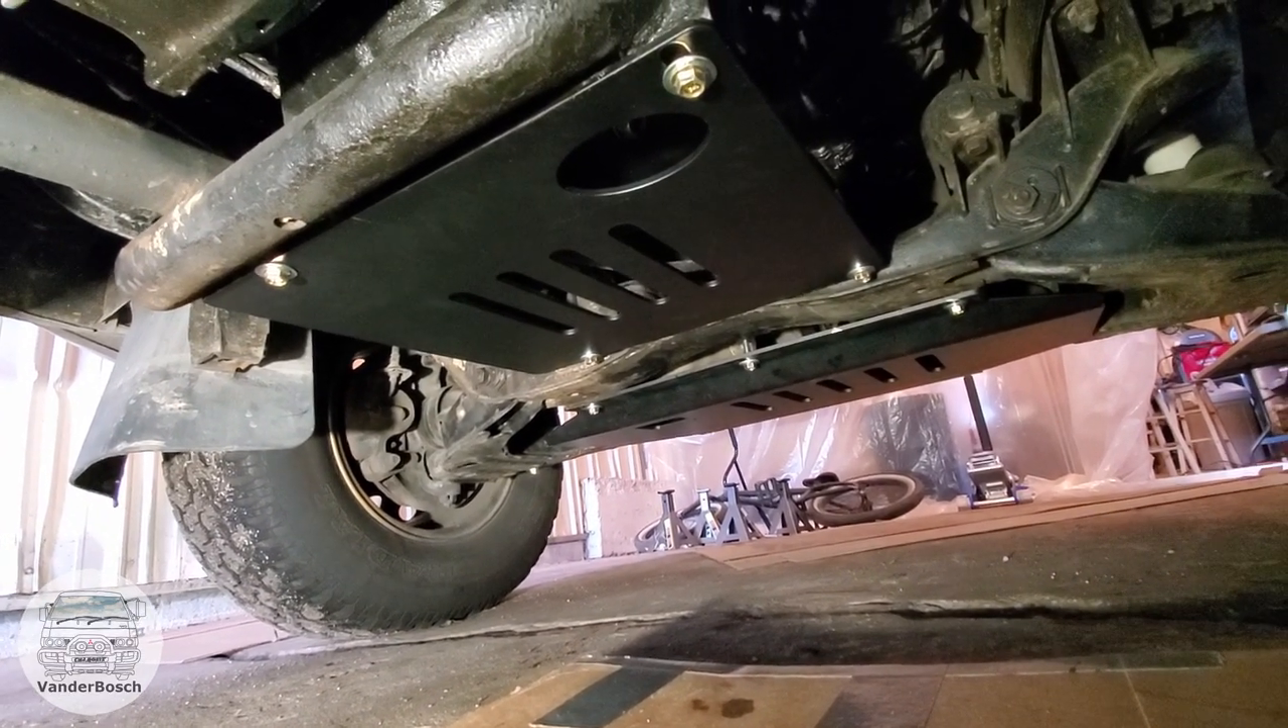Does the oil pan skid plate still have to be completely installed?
No.